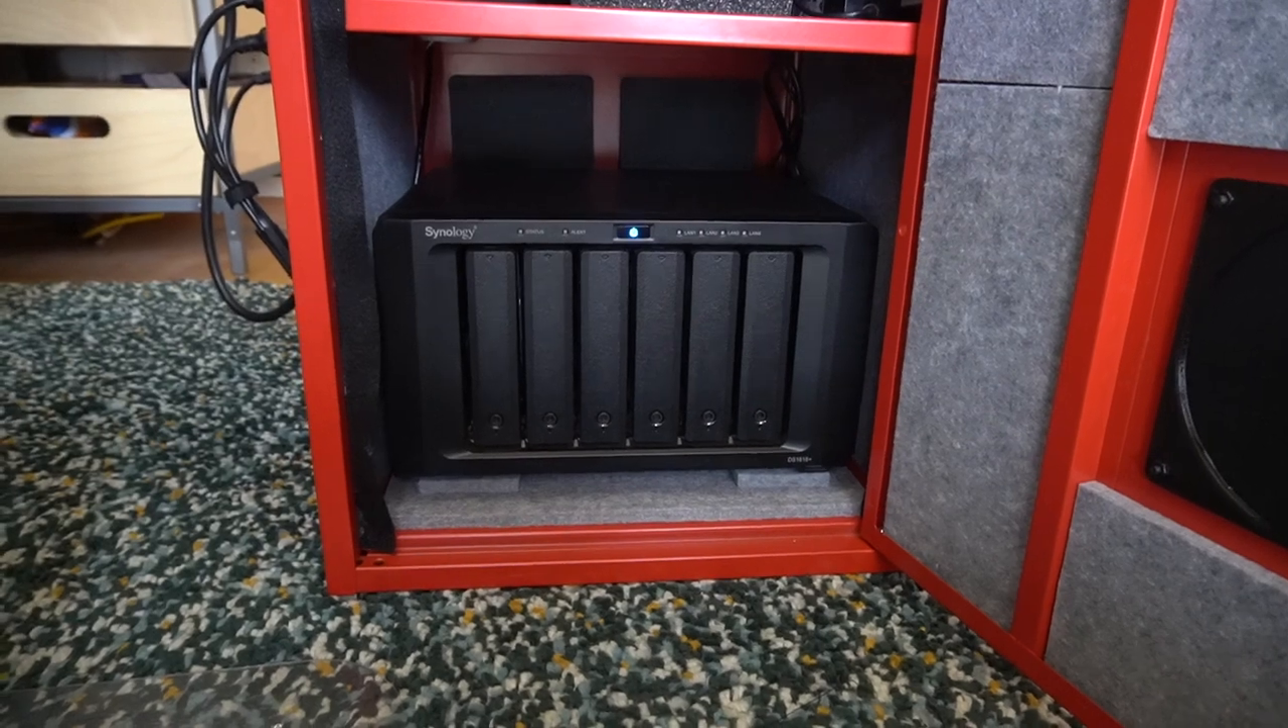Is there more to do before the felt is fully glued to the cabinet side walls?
No.